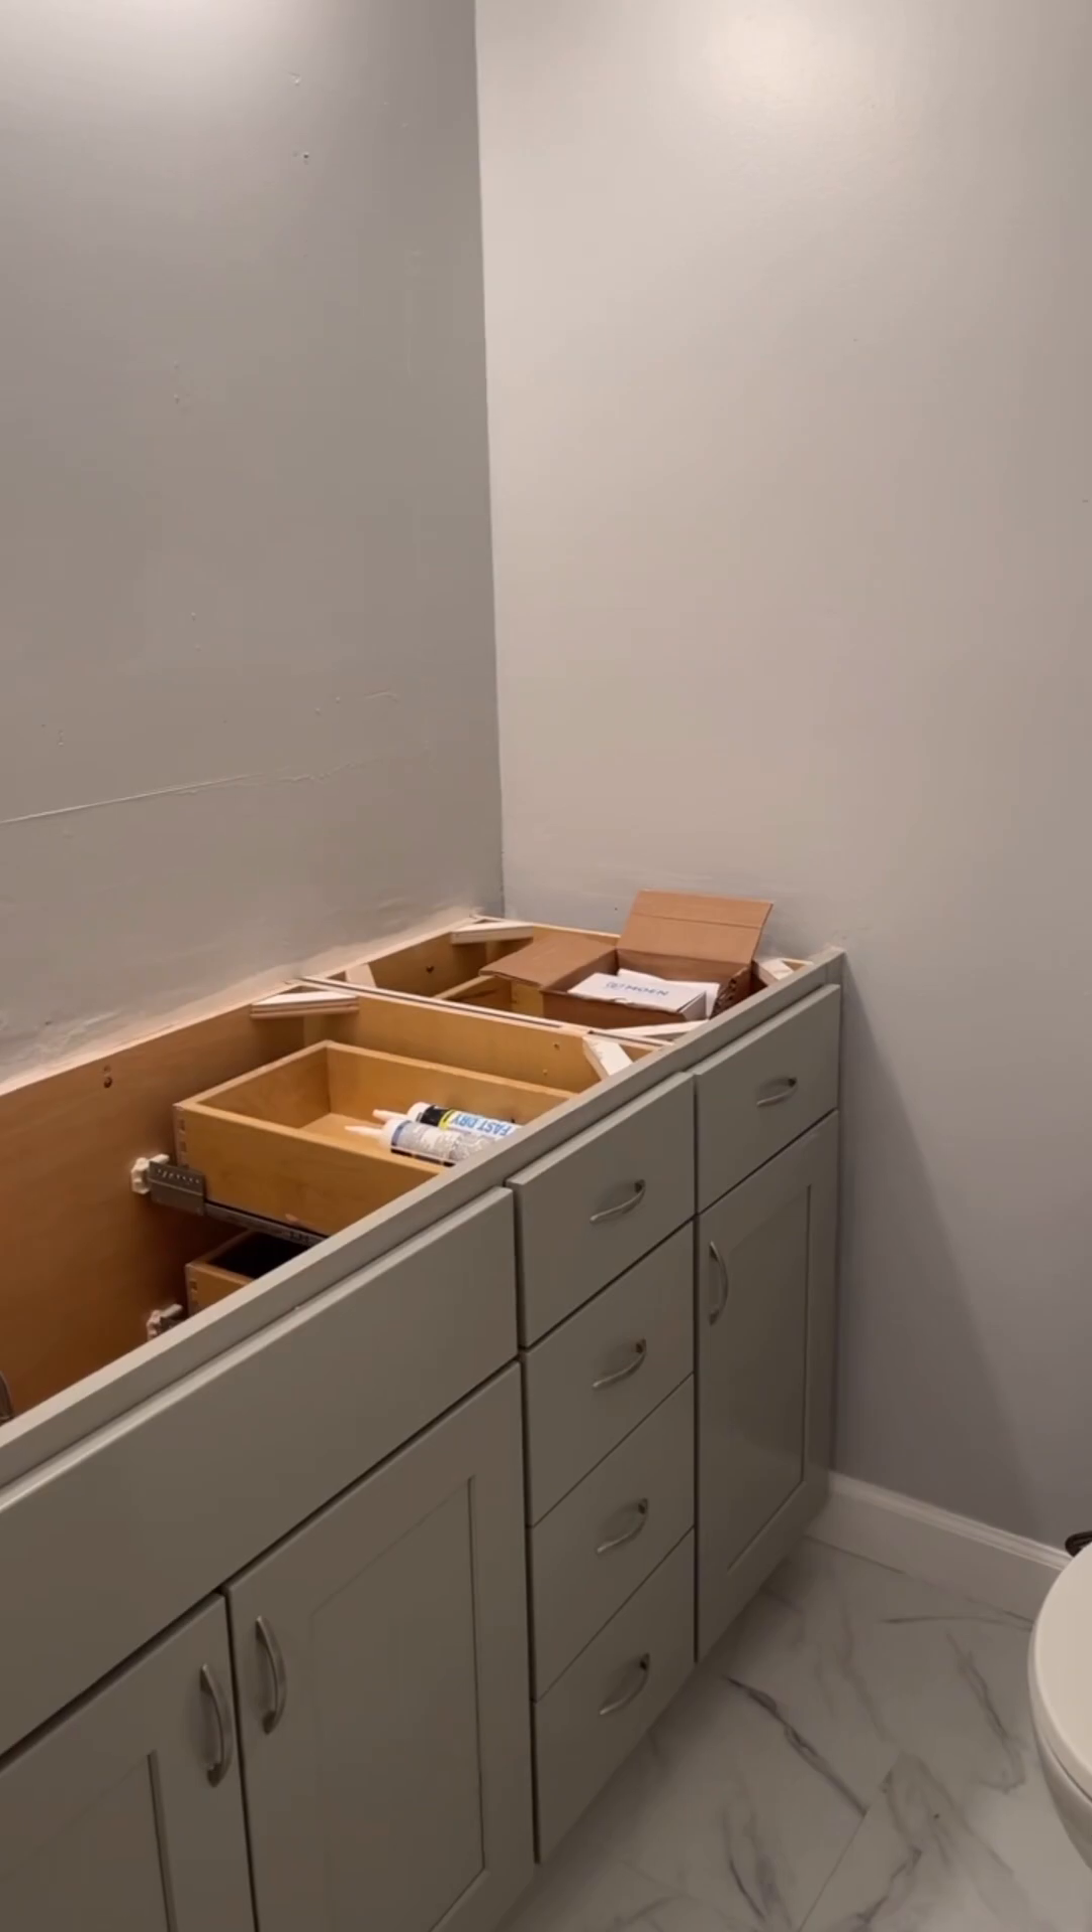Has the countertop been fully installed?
No.